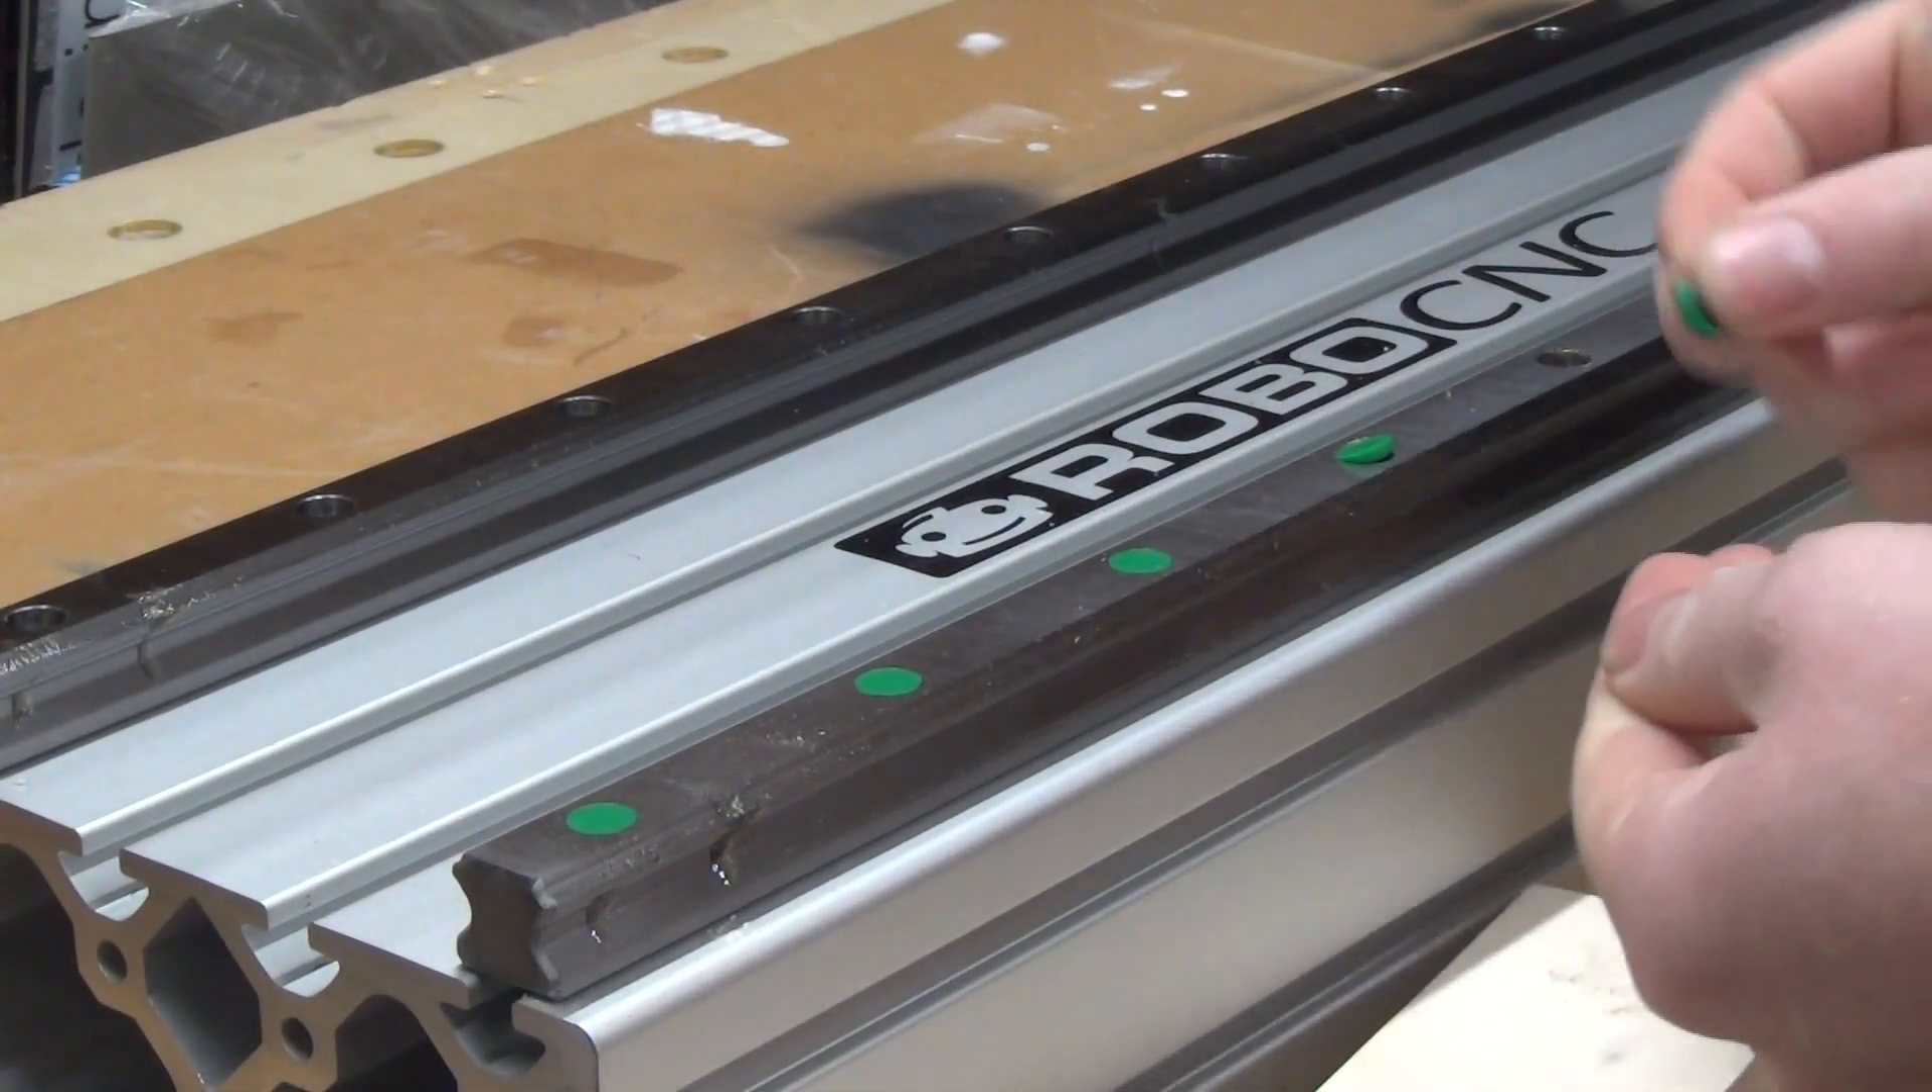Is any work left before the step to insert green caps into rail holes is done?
Yes.